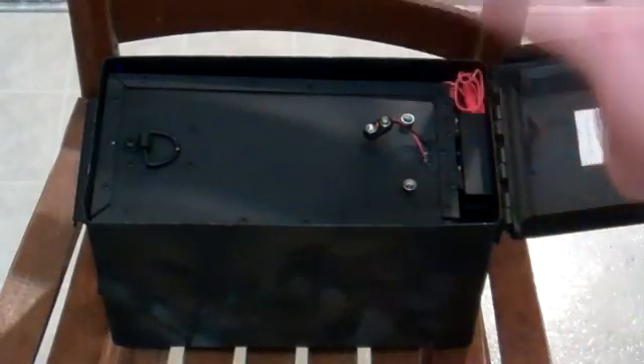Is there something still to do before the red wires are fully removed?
Yes.